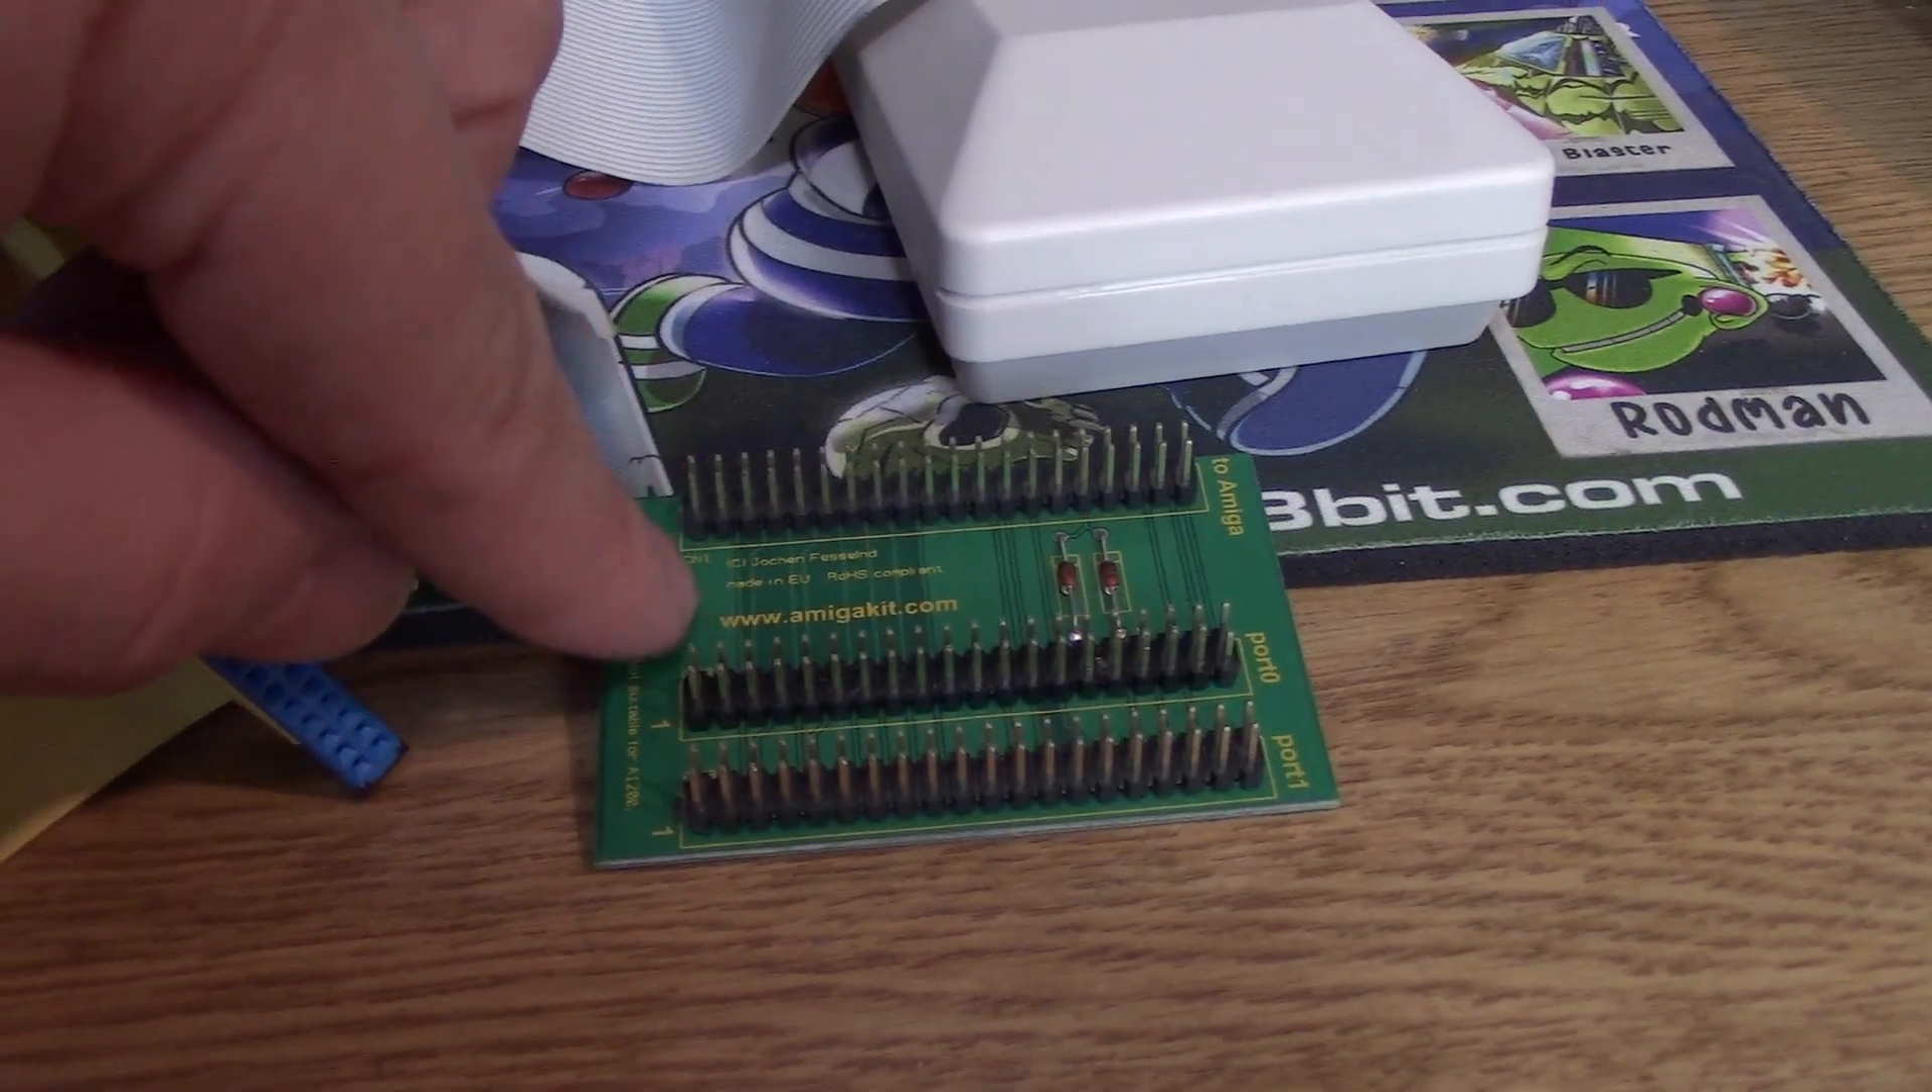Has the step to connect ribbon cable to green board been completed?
No.